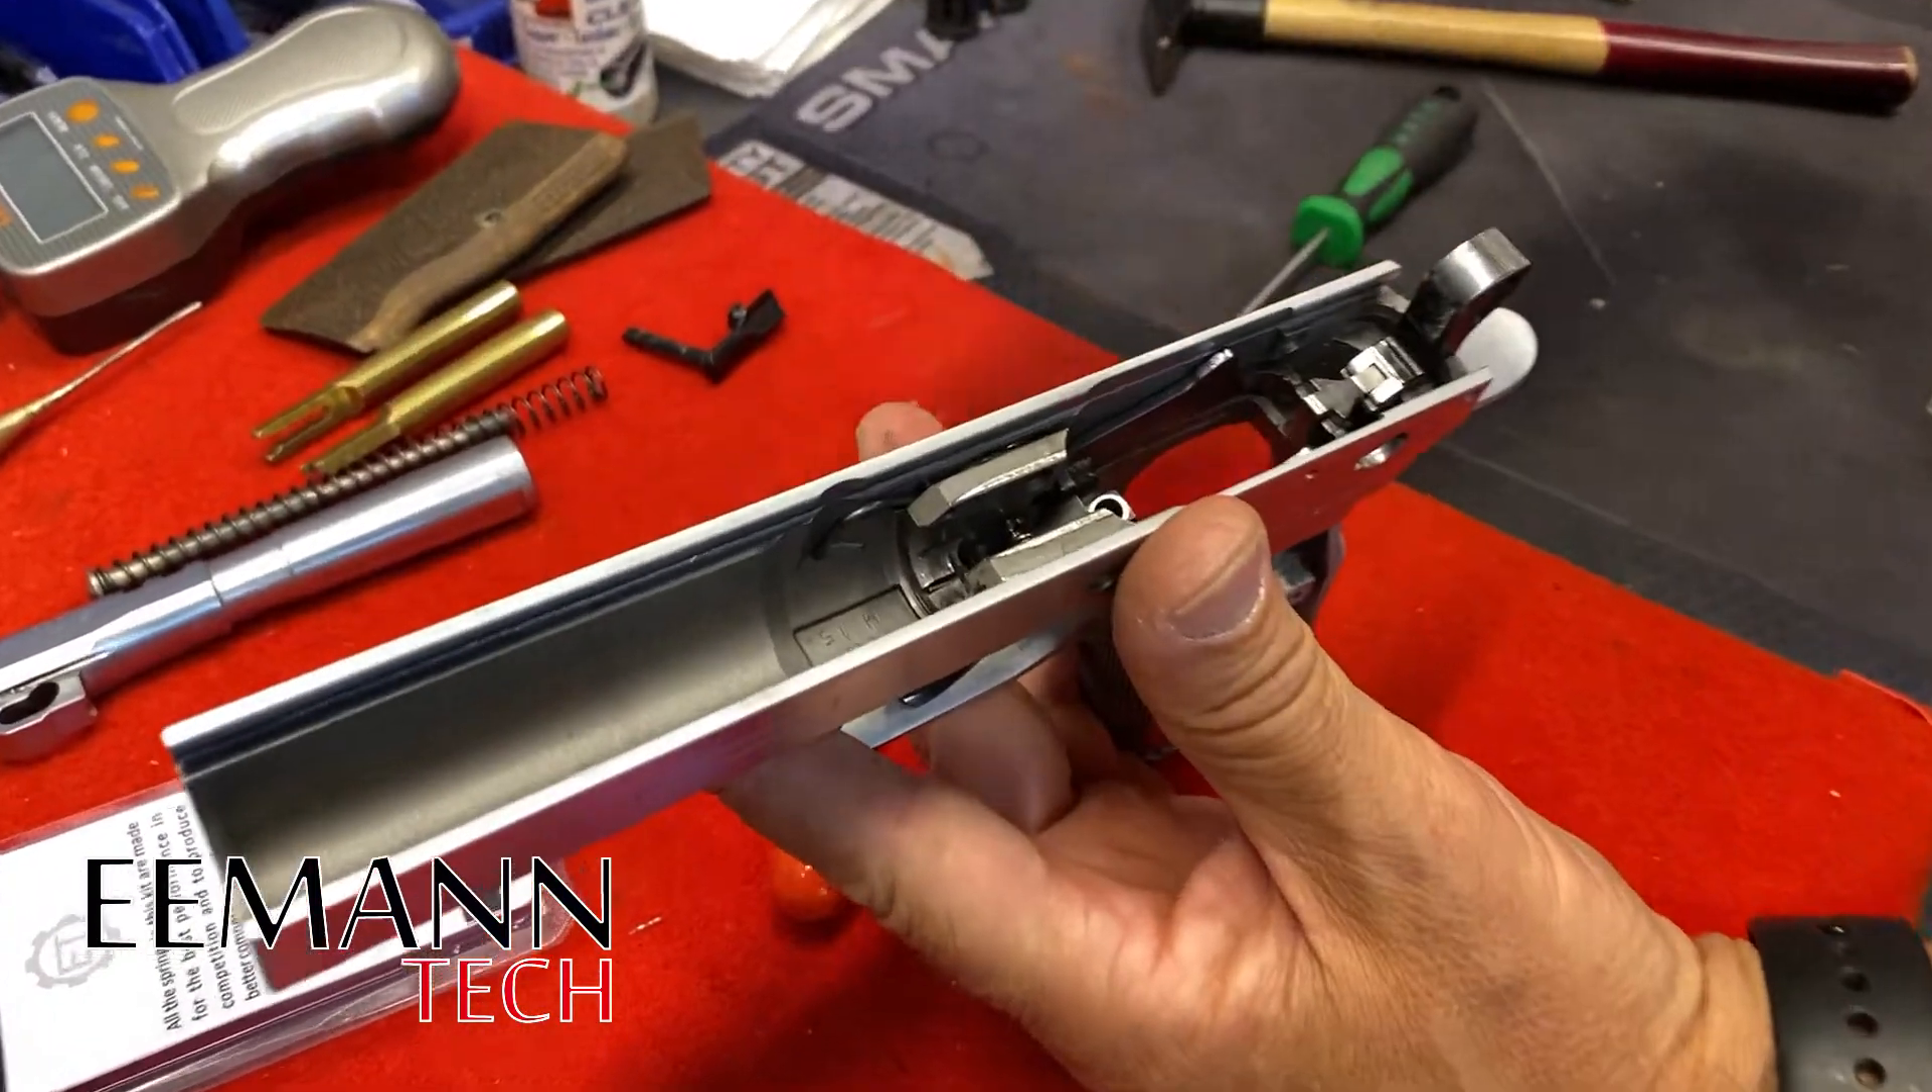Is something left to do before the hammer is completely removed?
Yes.